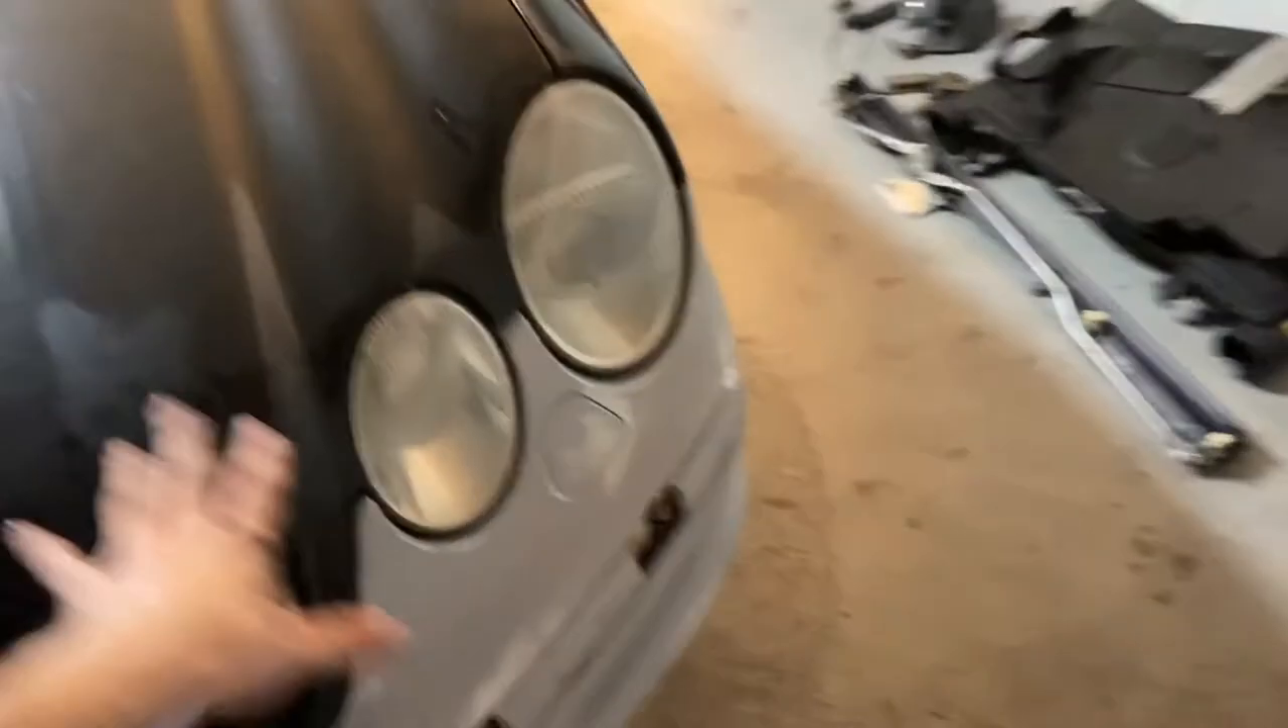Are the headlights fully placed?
Yes.